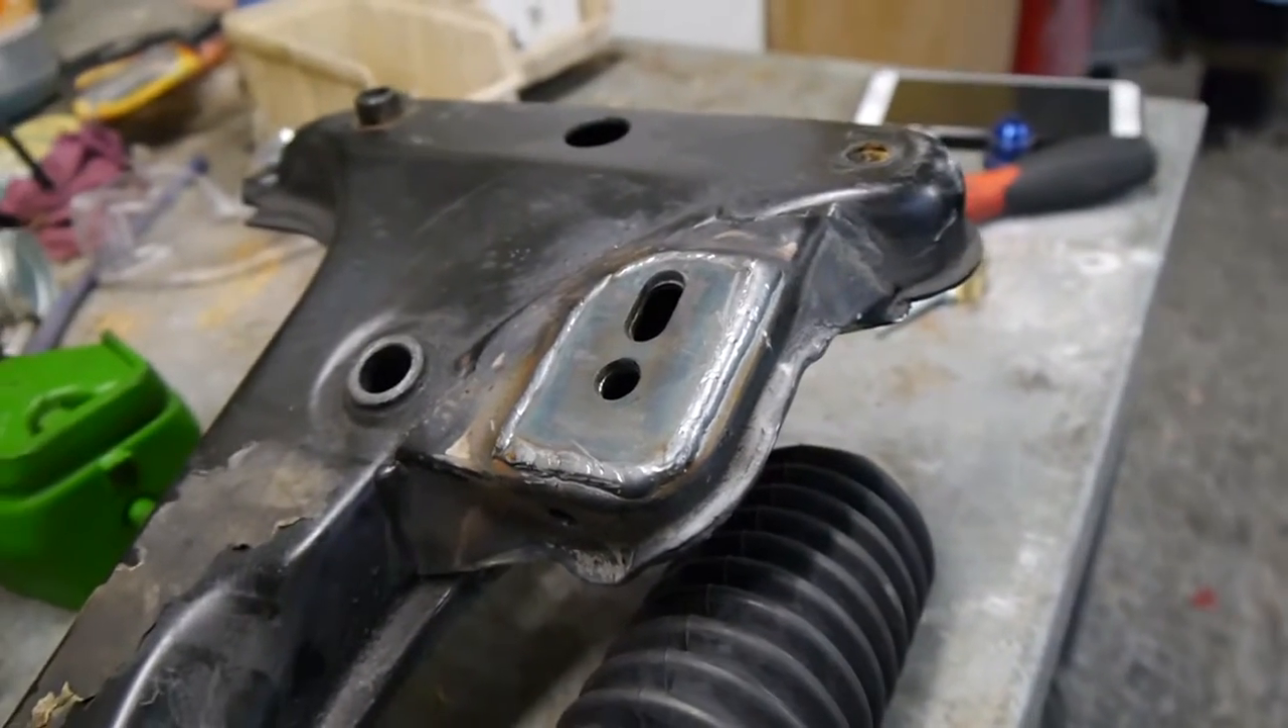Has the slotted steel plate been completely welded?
Yes.